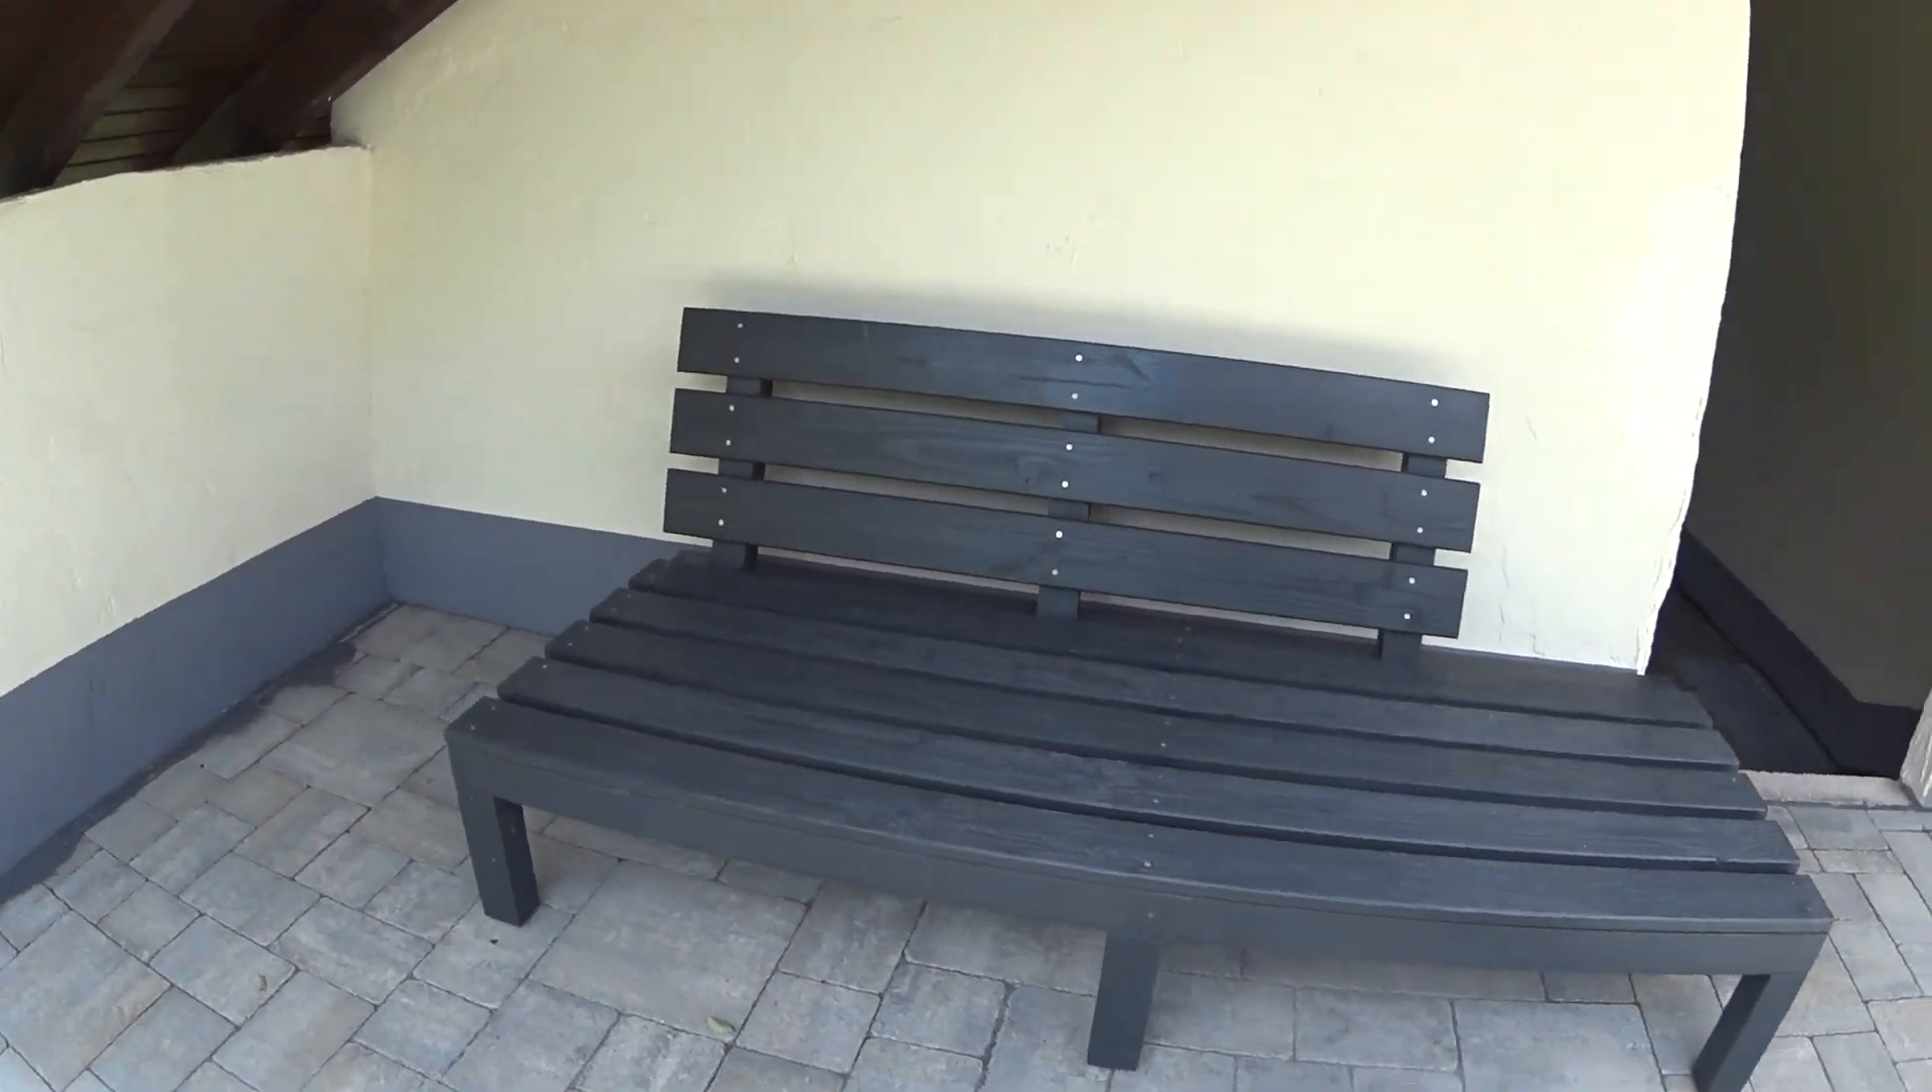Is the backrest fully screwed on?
Yes.